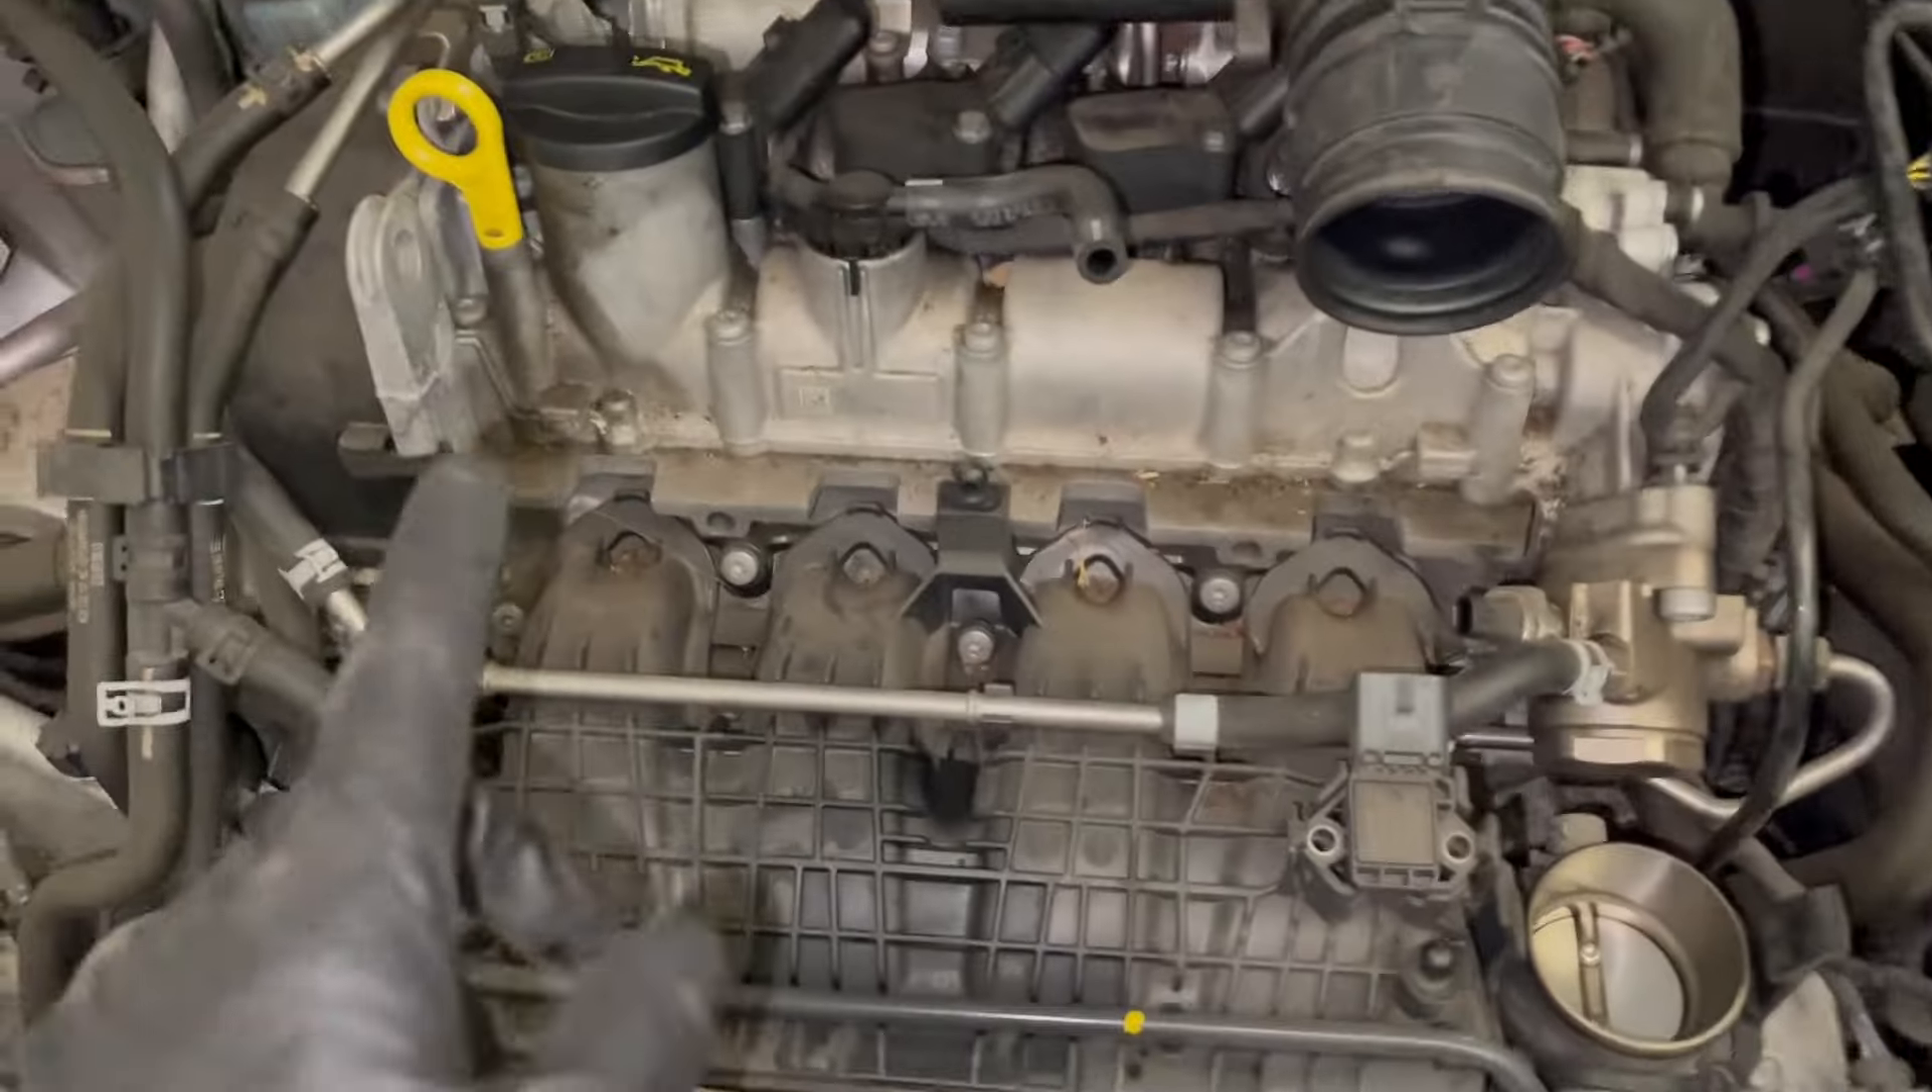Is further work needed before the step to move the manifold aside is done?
Yes.